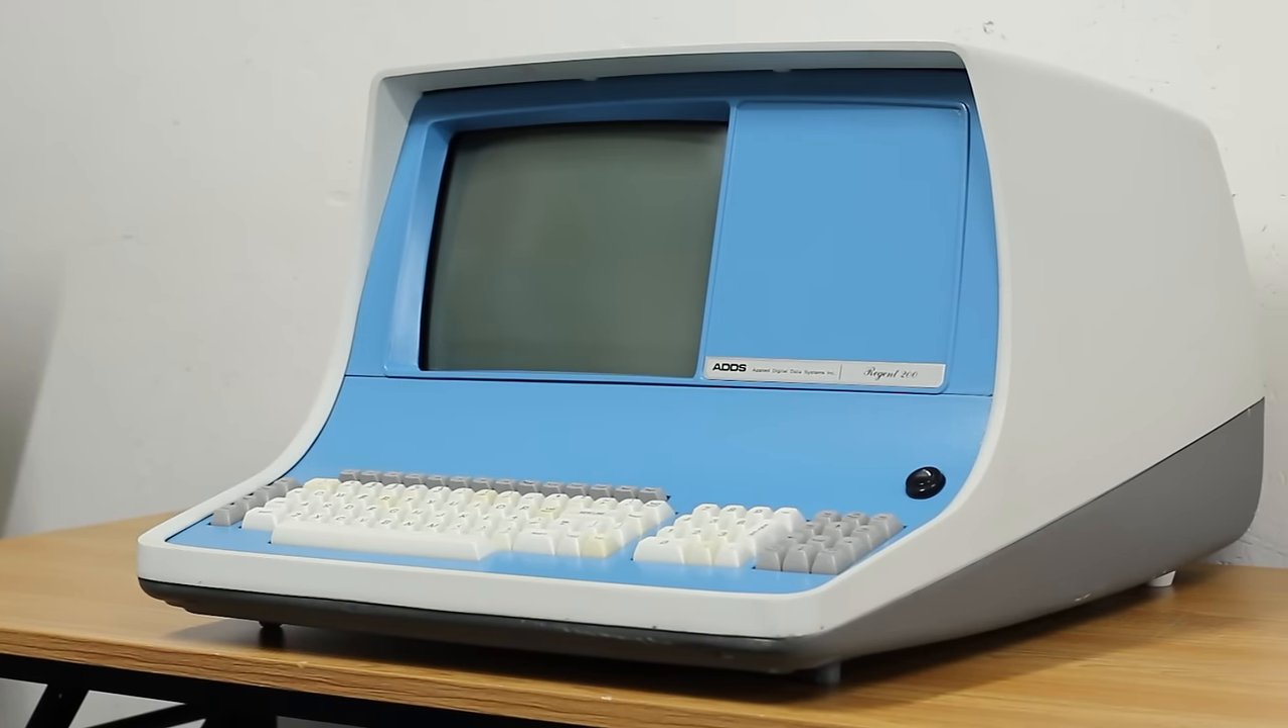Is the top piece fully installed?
Yes.